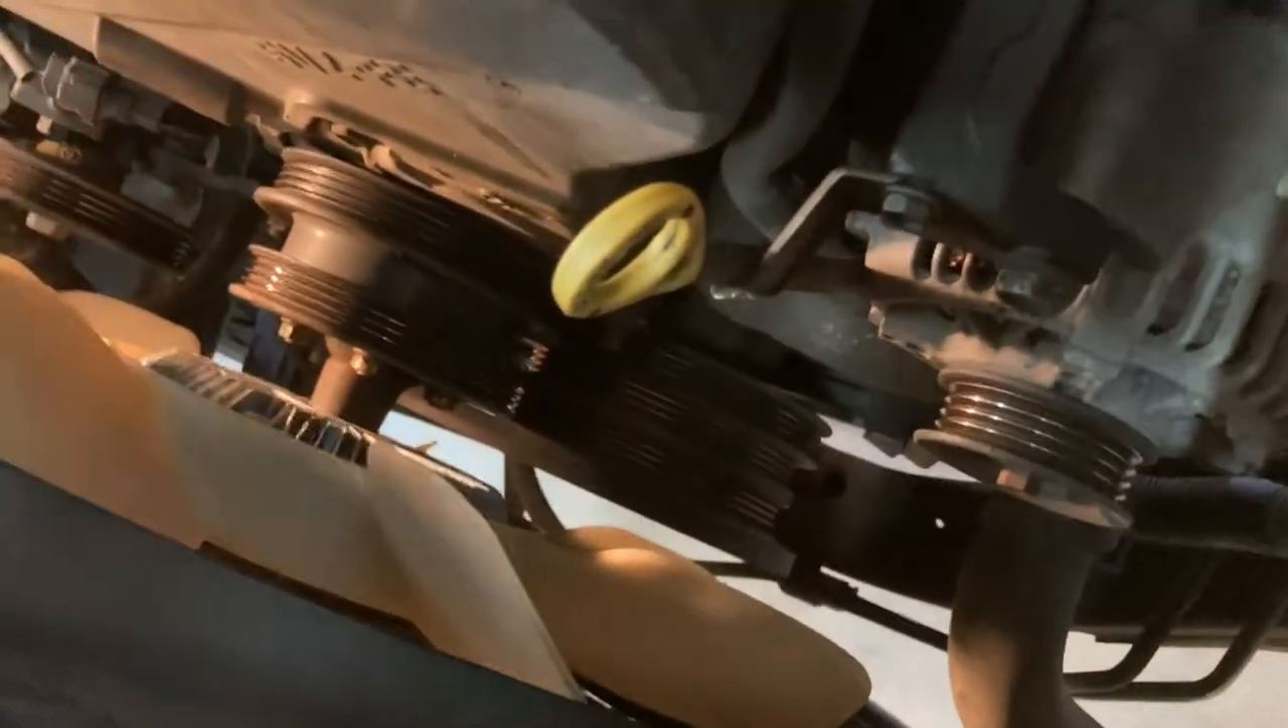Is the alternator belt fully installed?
No.